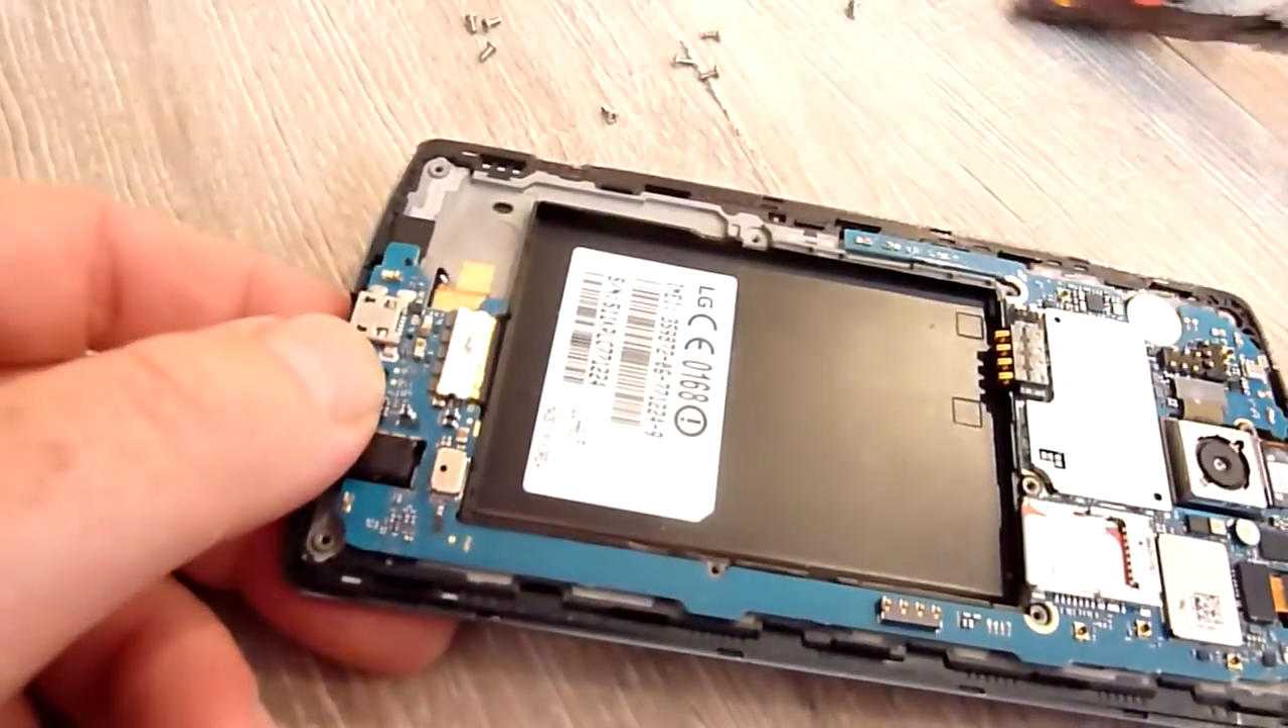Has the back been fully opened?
Yes.